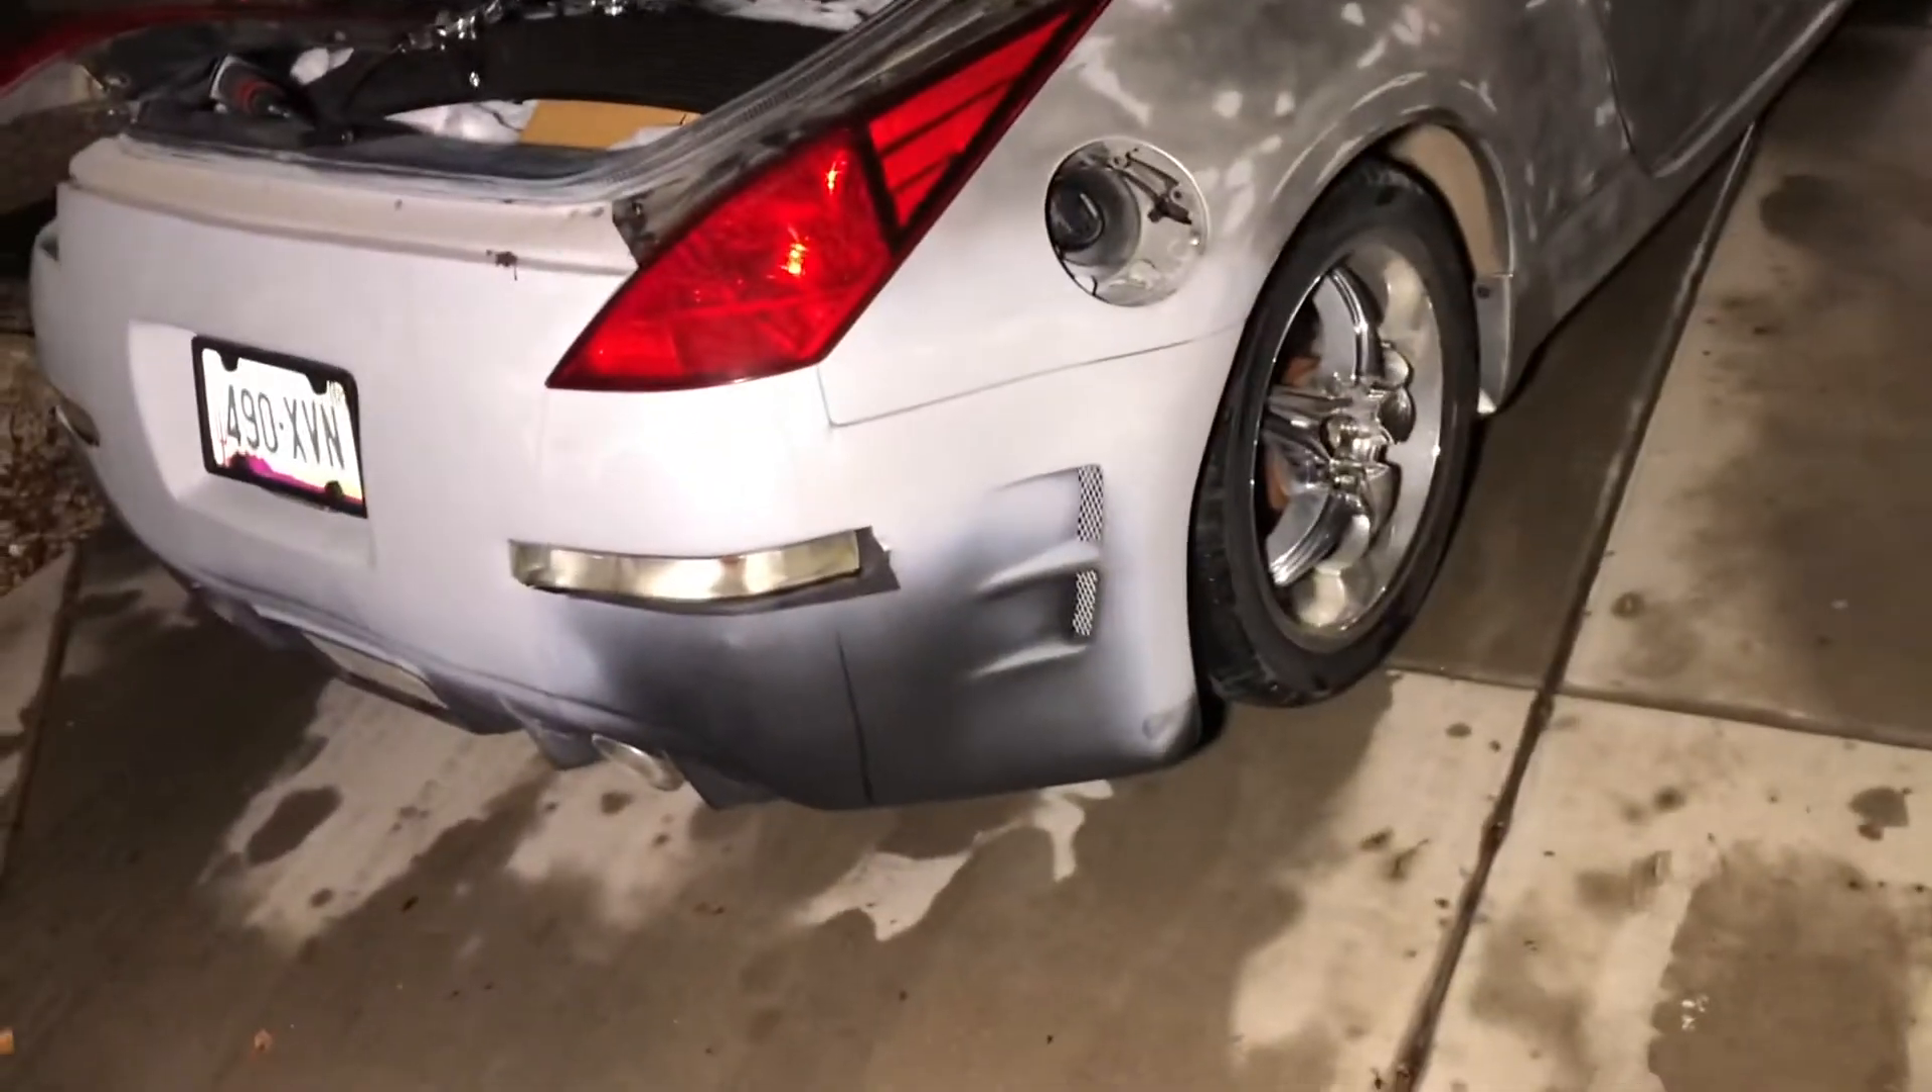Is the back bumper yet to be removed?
Yes.